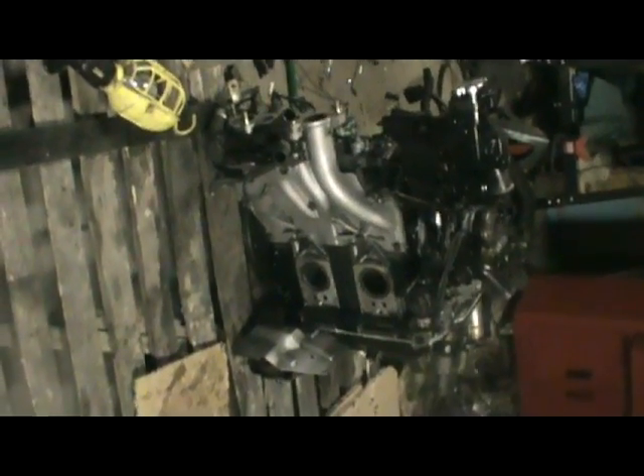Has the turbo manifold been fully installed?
No.